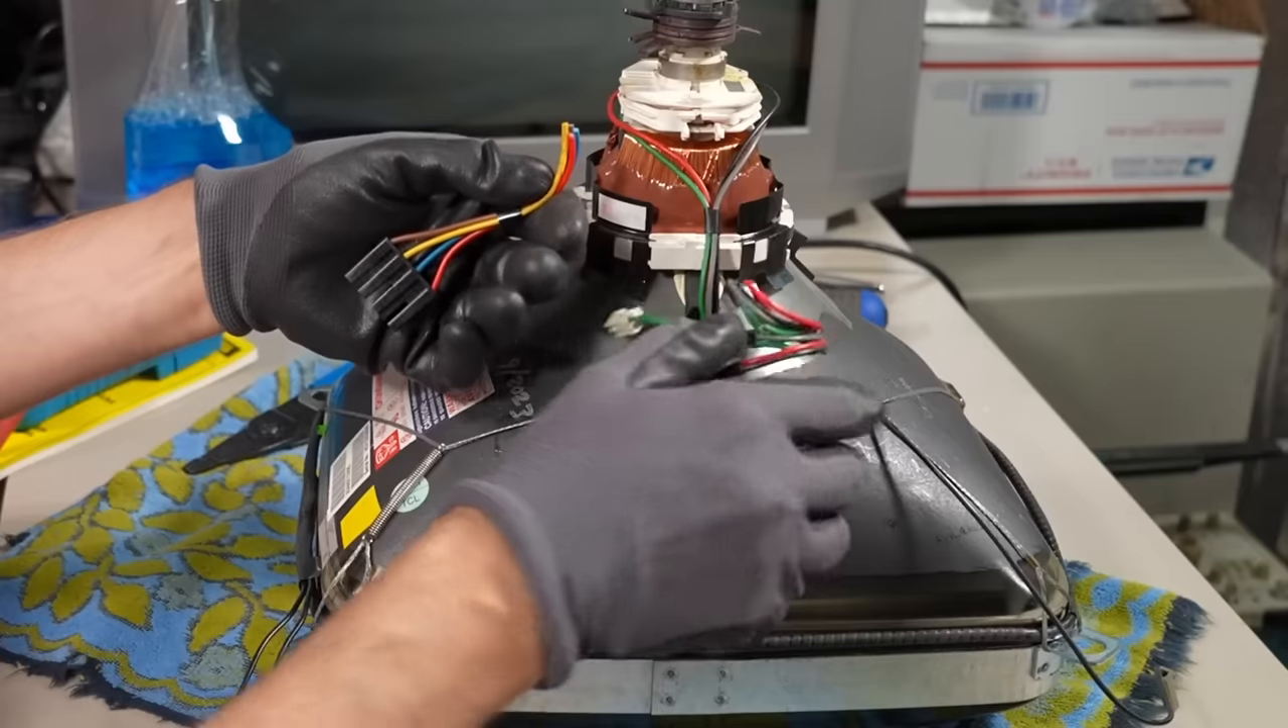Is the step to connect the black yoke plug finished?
No.